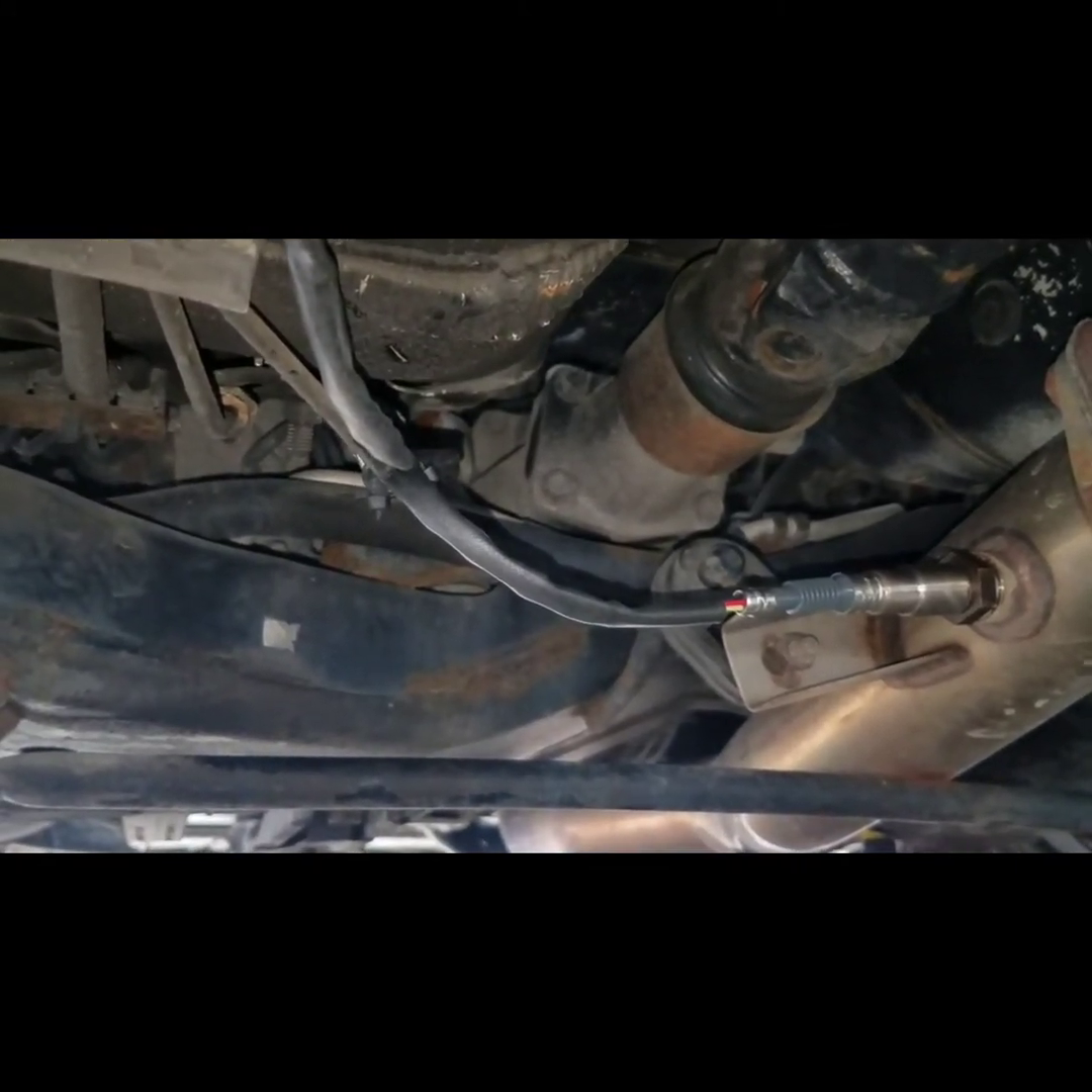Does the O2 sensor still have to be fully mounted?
No.